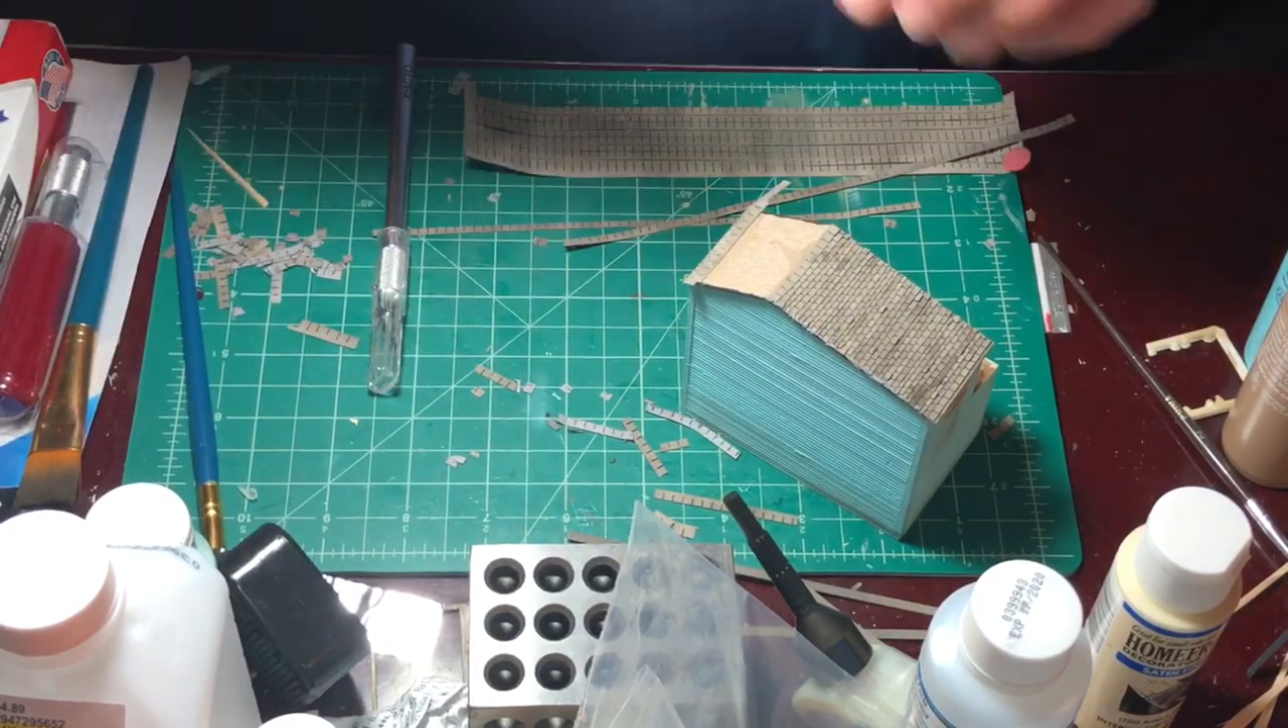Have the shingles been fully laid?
No.